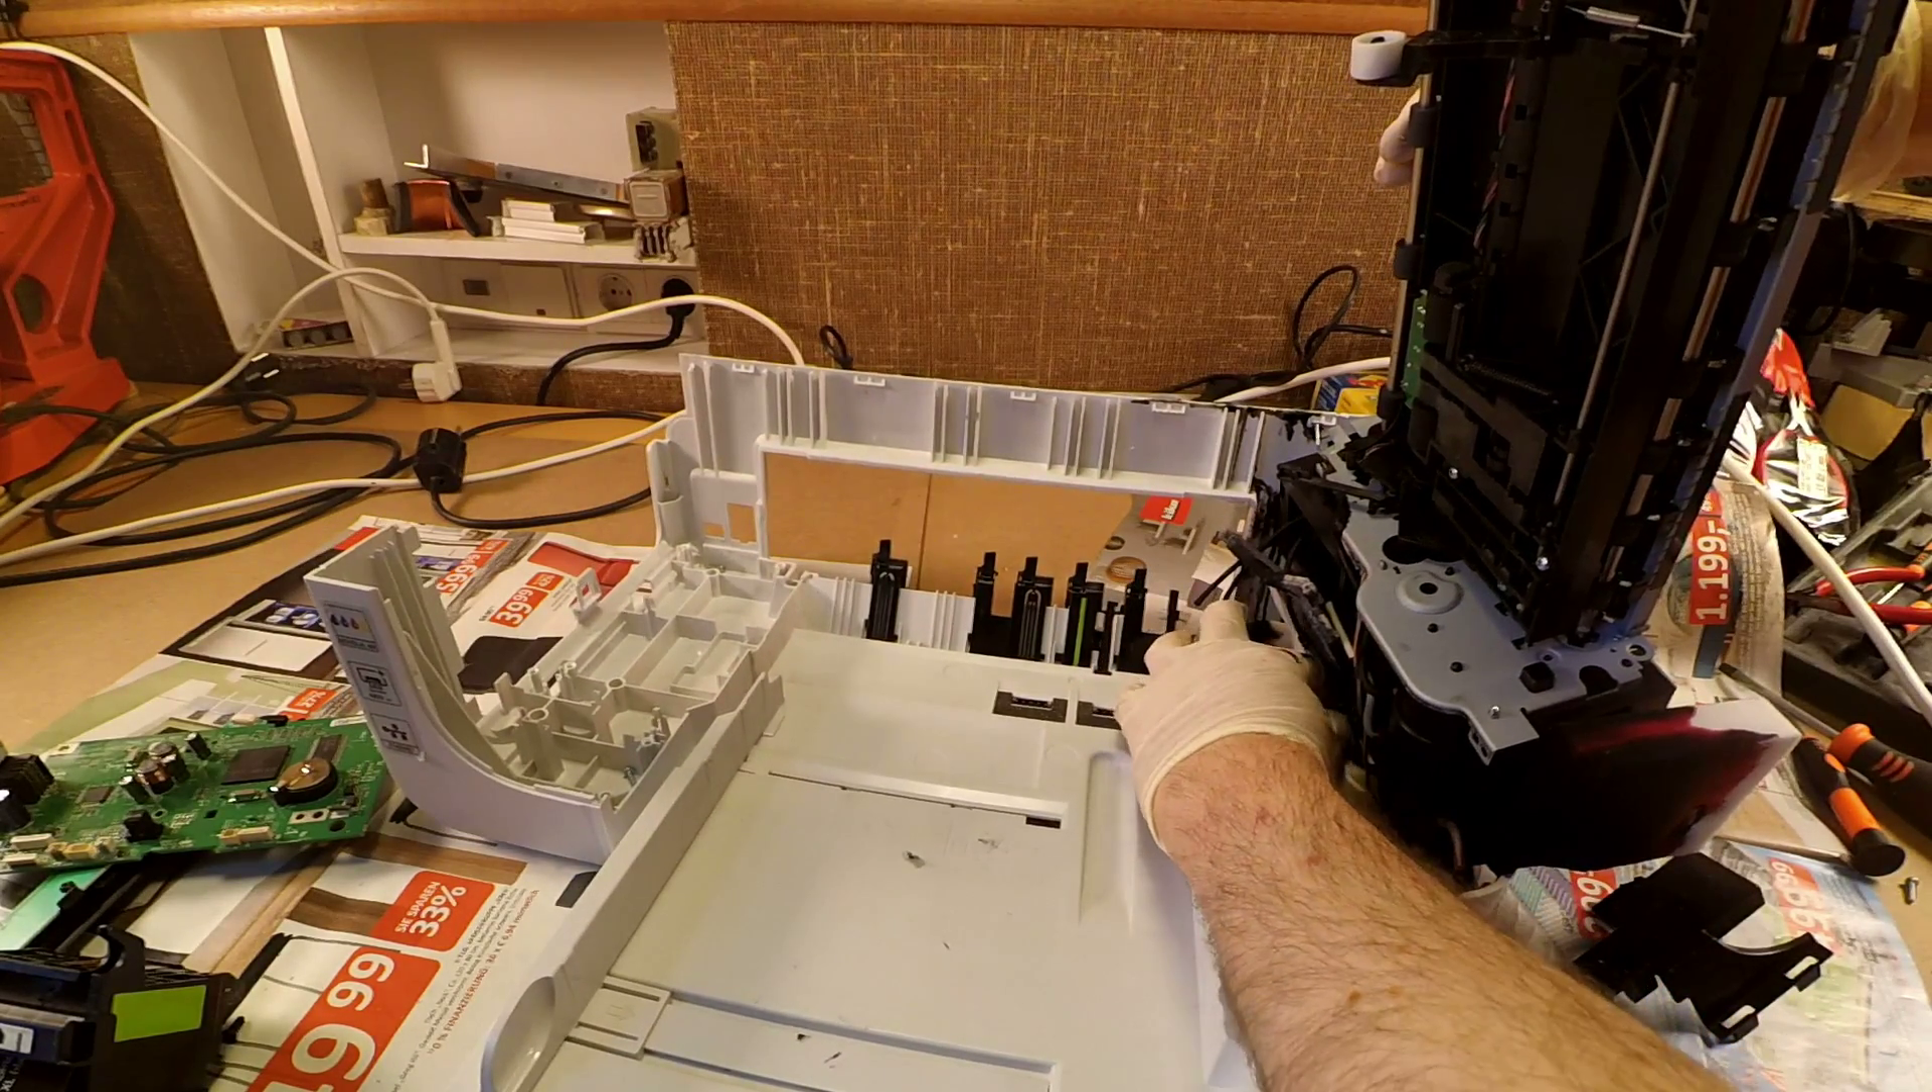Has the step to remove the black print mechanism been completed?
No.